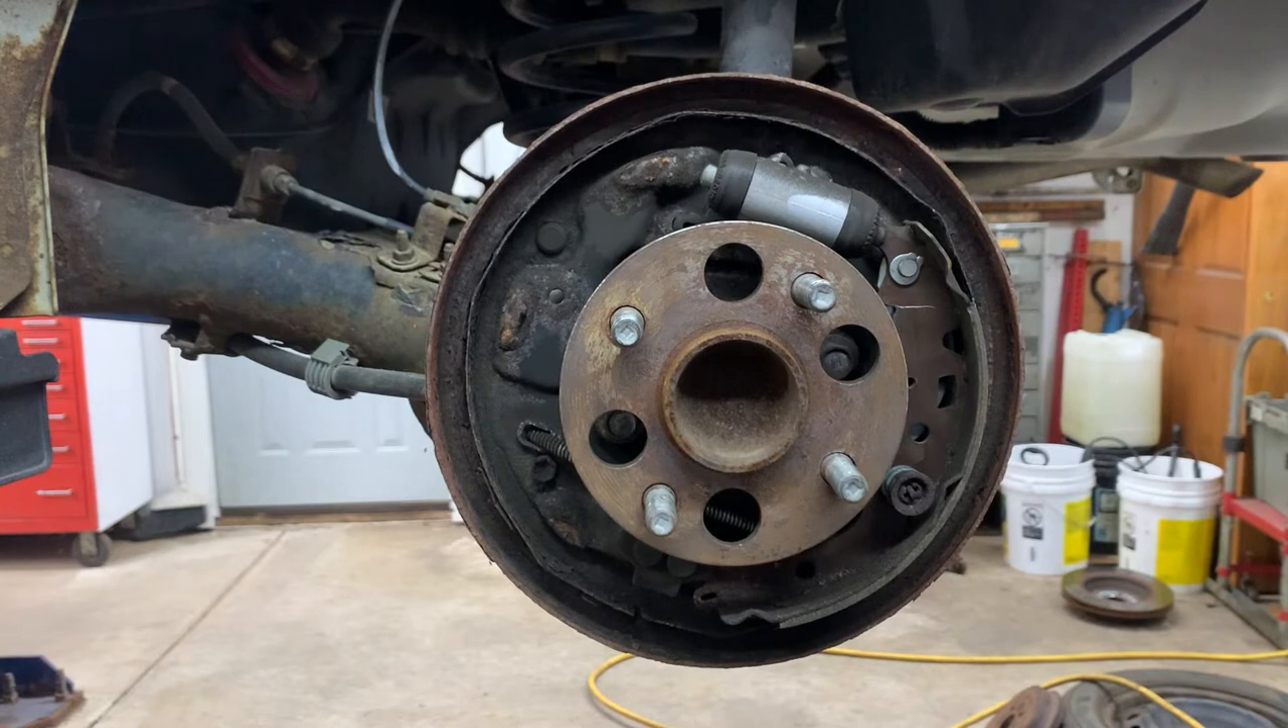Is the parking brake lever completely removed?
No.